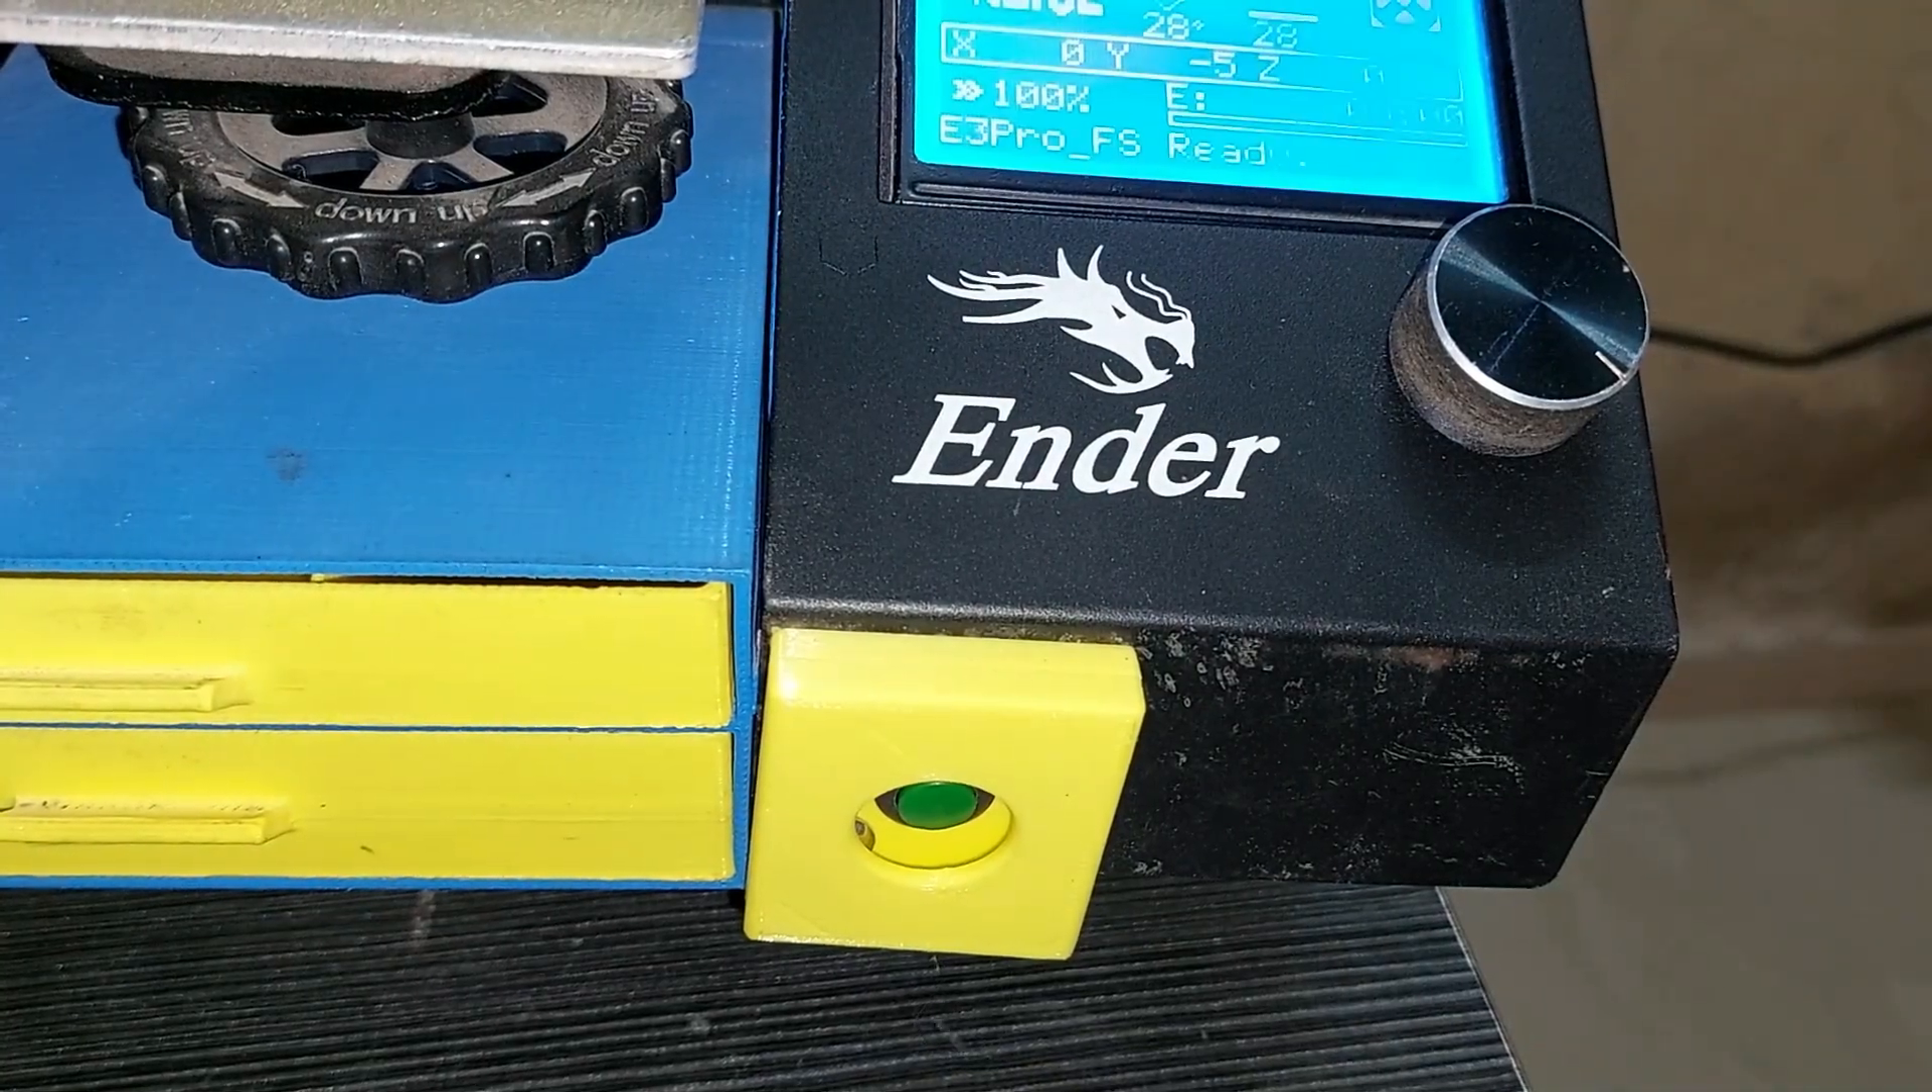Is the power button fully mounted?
Yes.